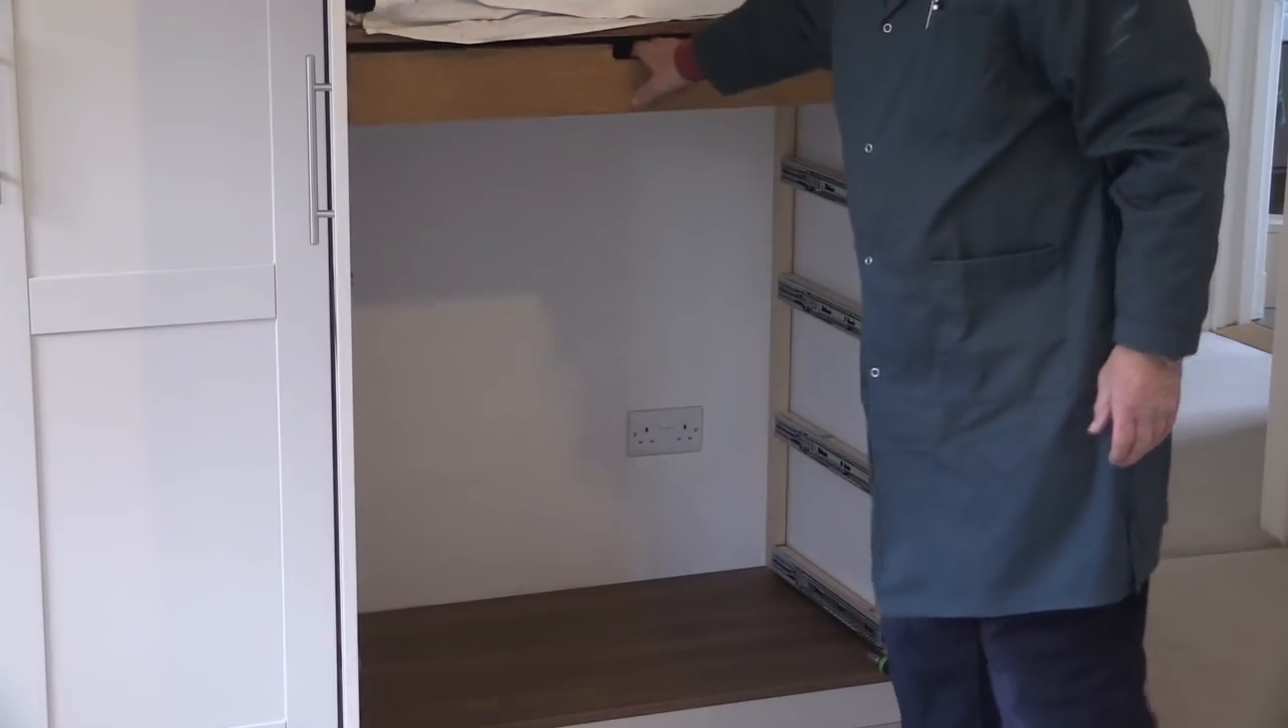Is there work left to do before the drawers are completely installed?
Yes.